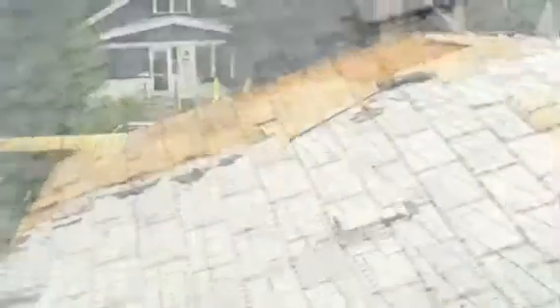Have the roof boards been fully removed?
No.